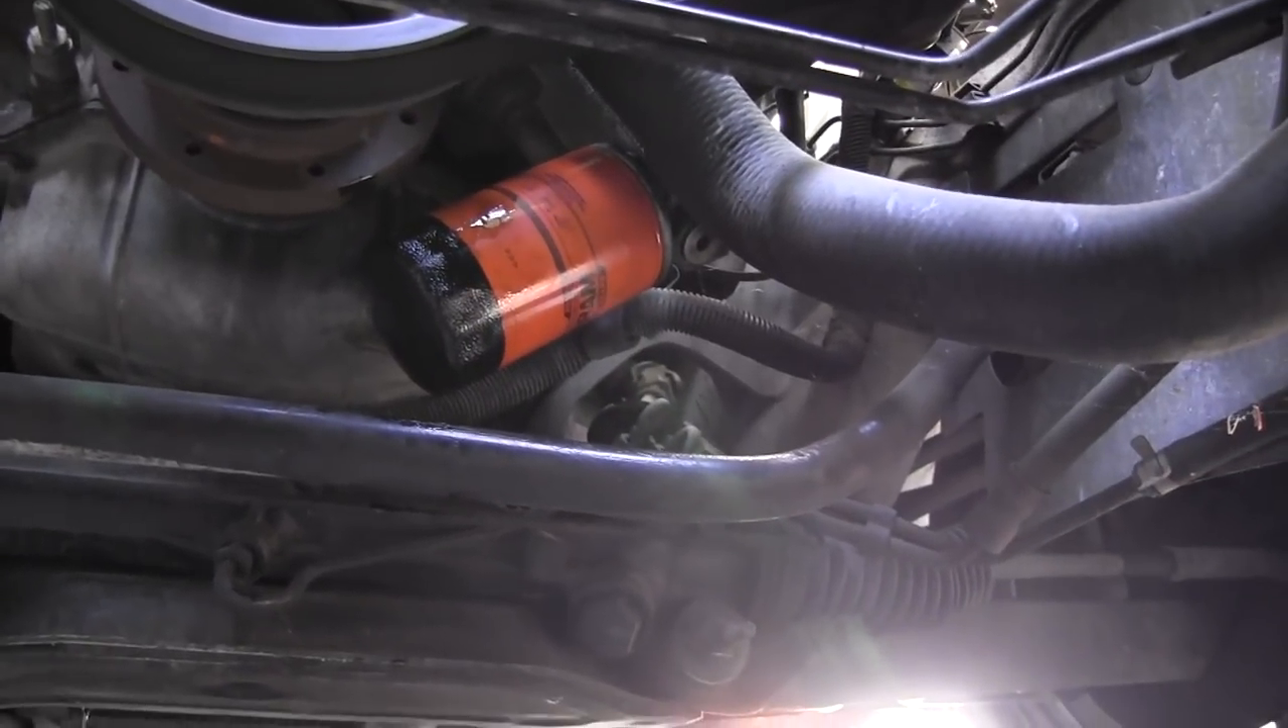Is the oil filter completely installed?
Yes.